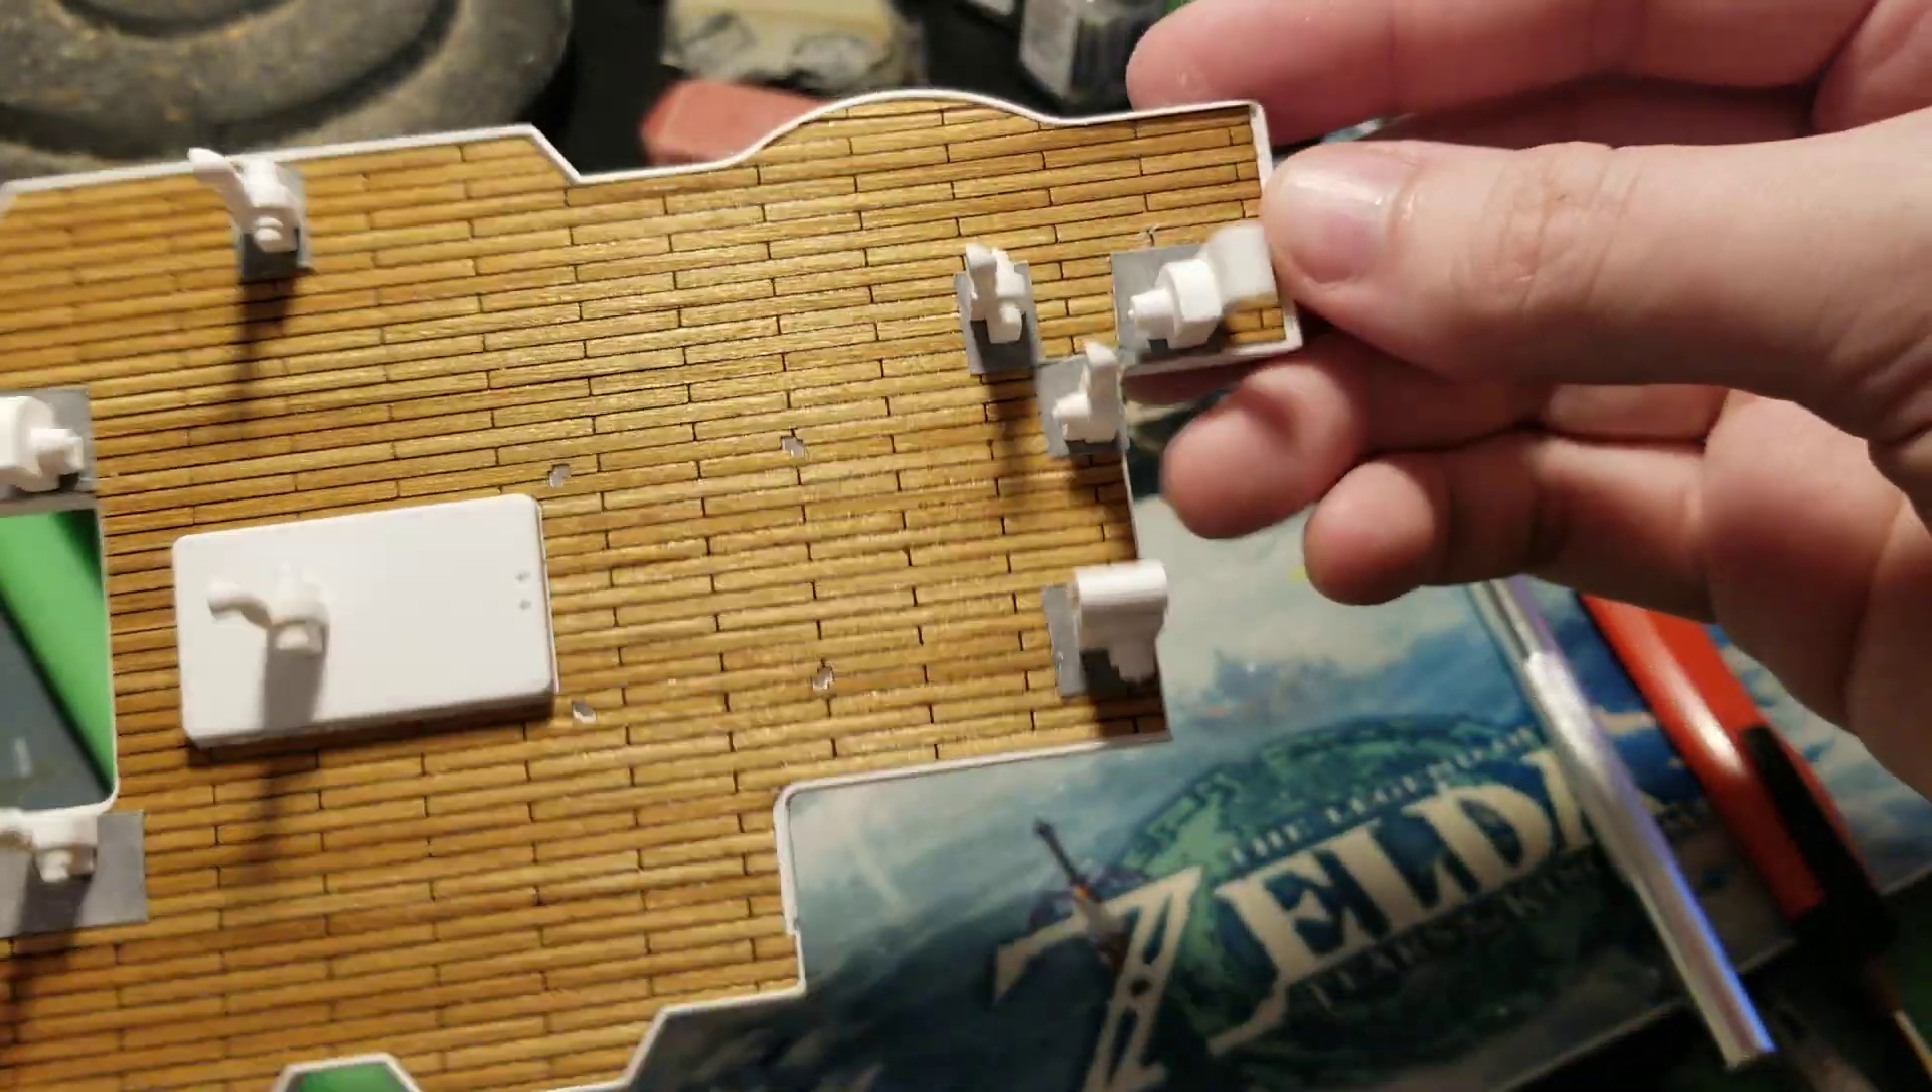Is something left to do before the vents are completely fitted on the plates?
No.